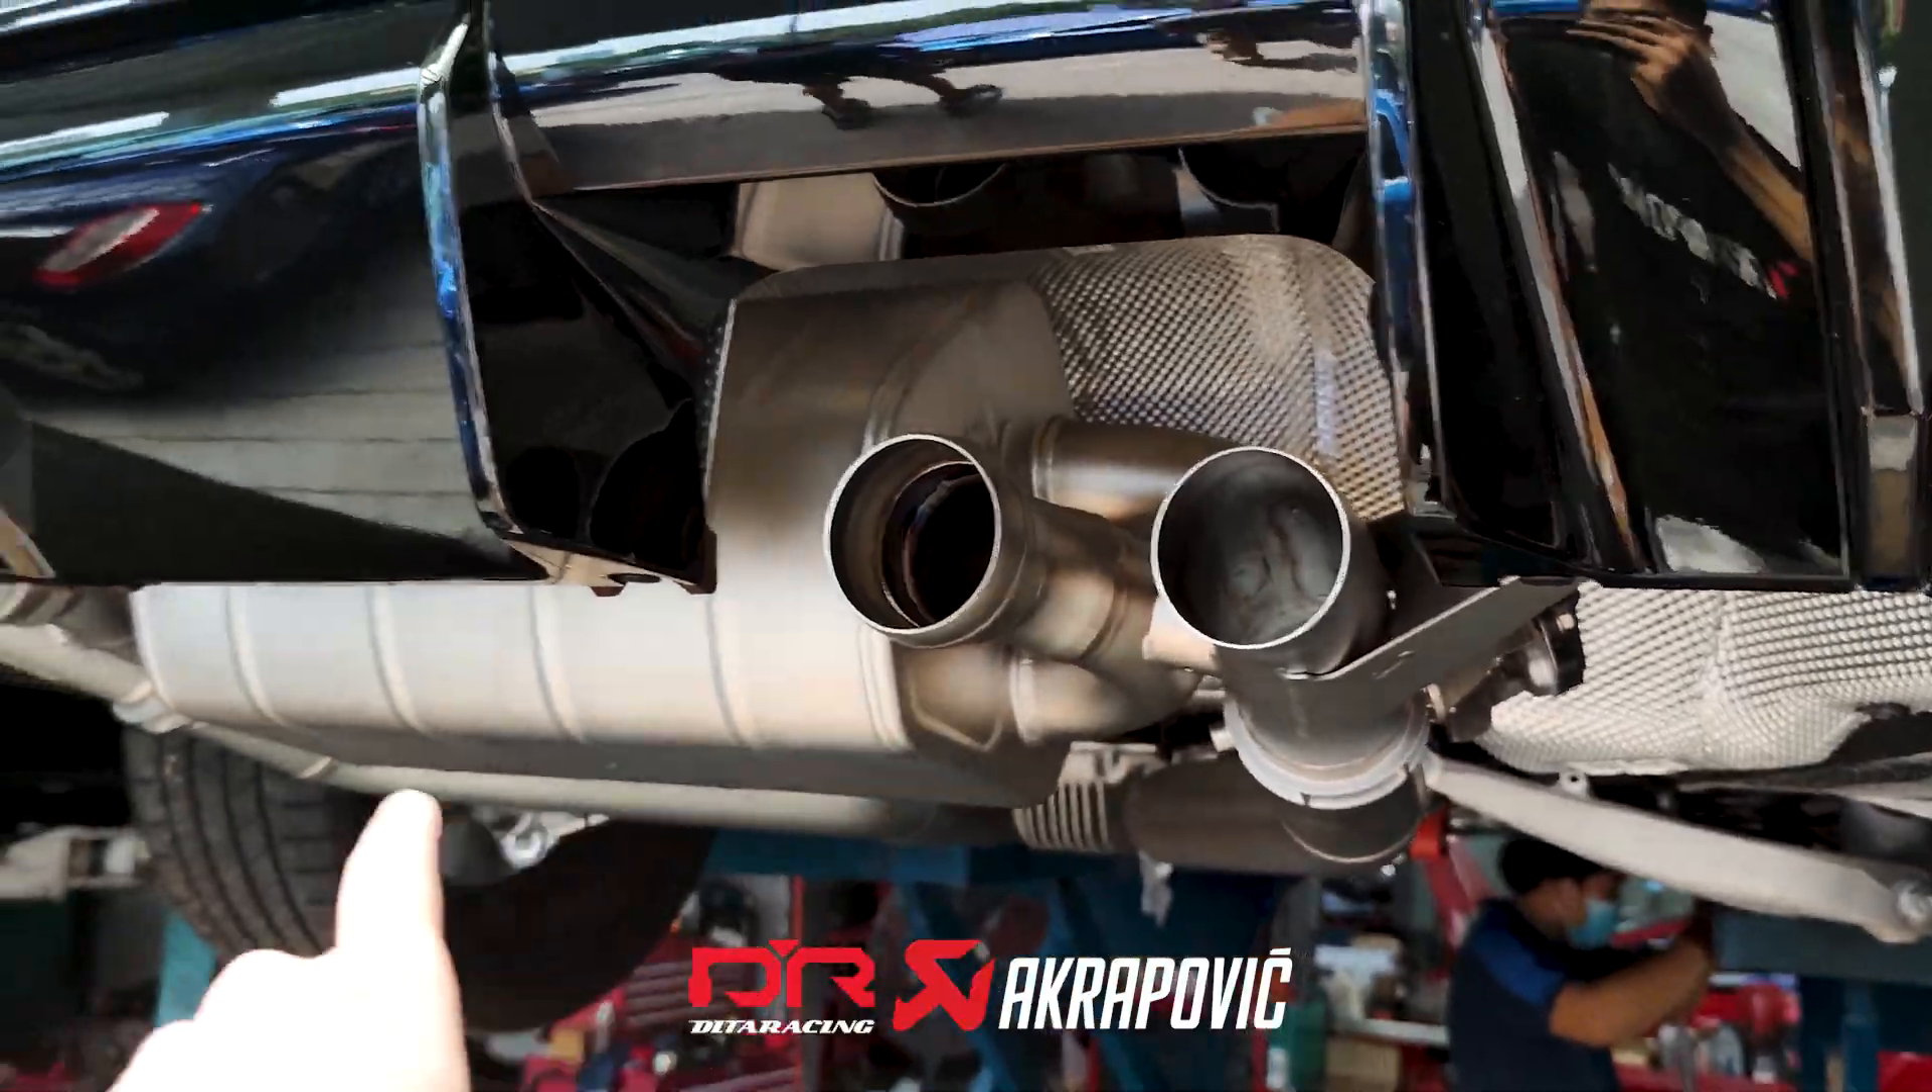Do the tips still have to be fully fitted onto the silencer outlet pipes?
Yes.